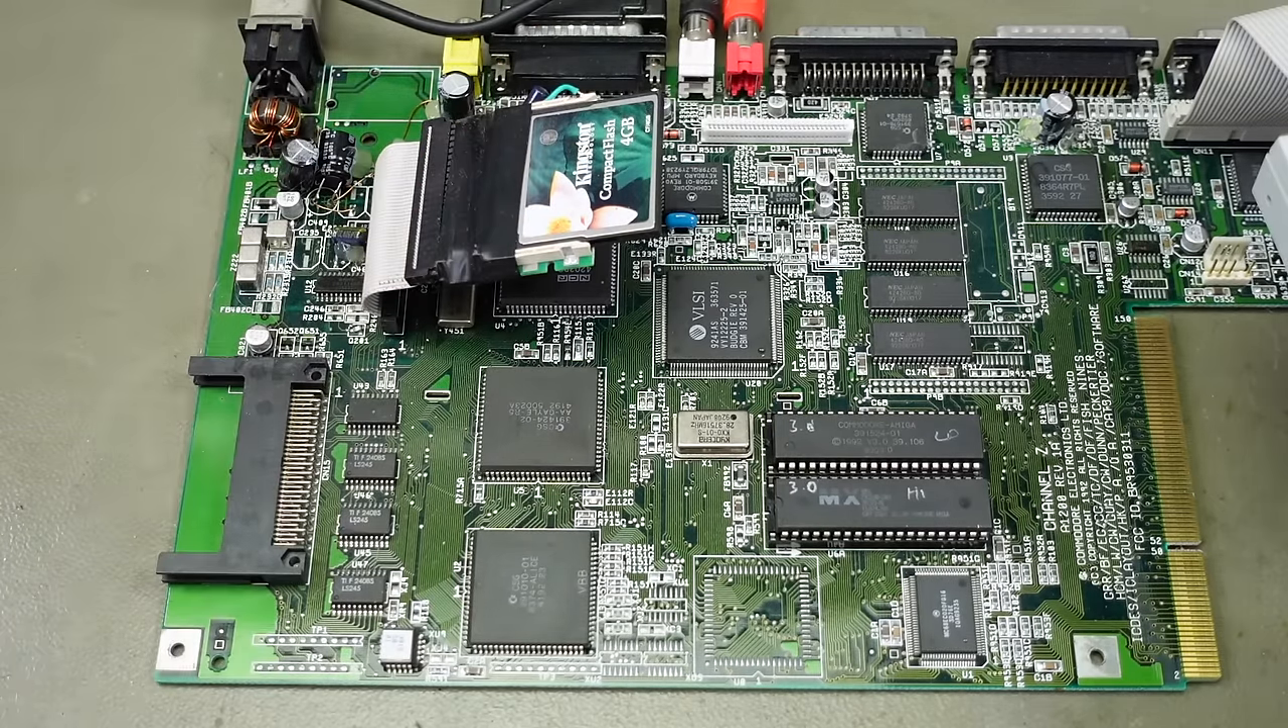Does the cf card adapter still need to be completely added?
No.